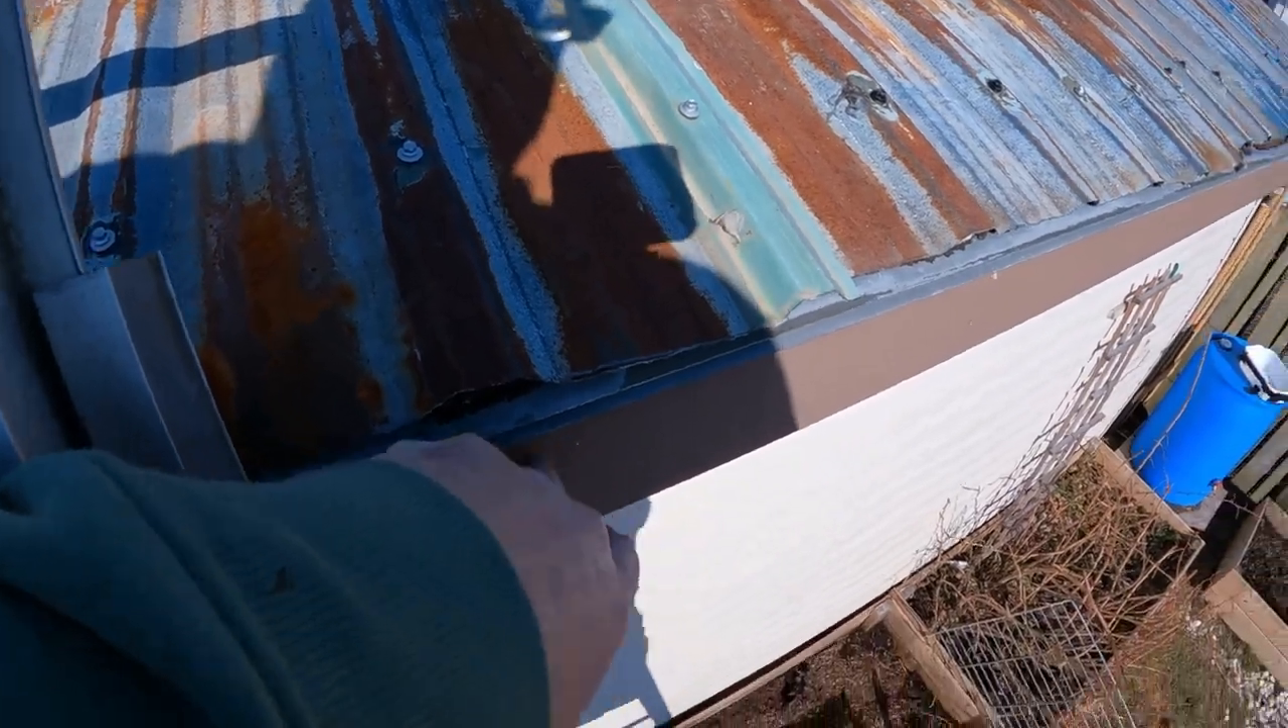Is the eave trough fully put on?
No.